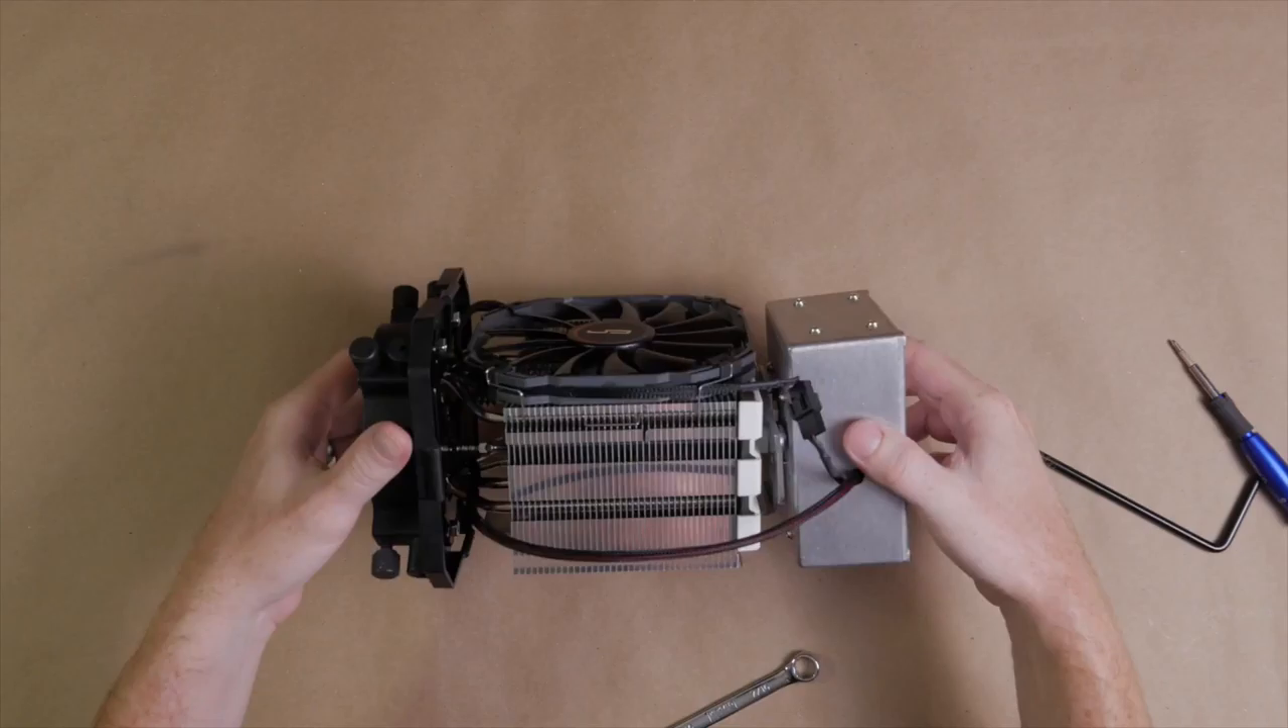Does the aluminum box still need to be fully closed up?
No.